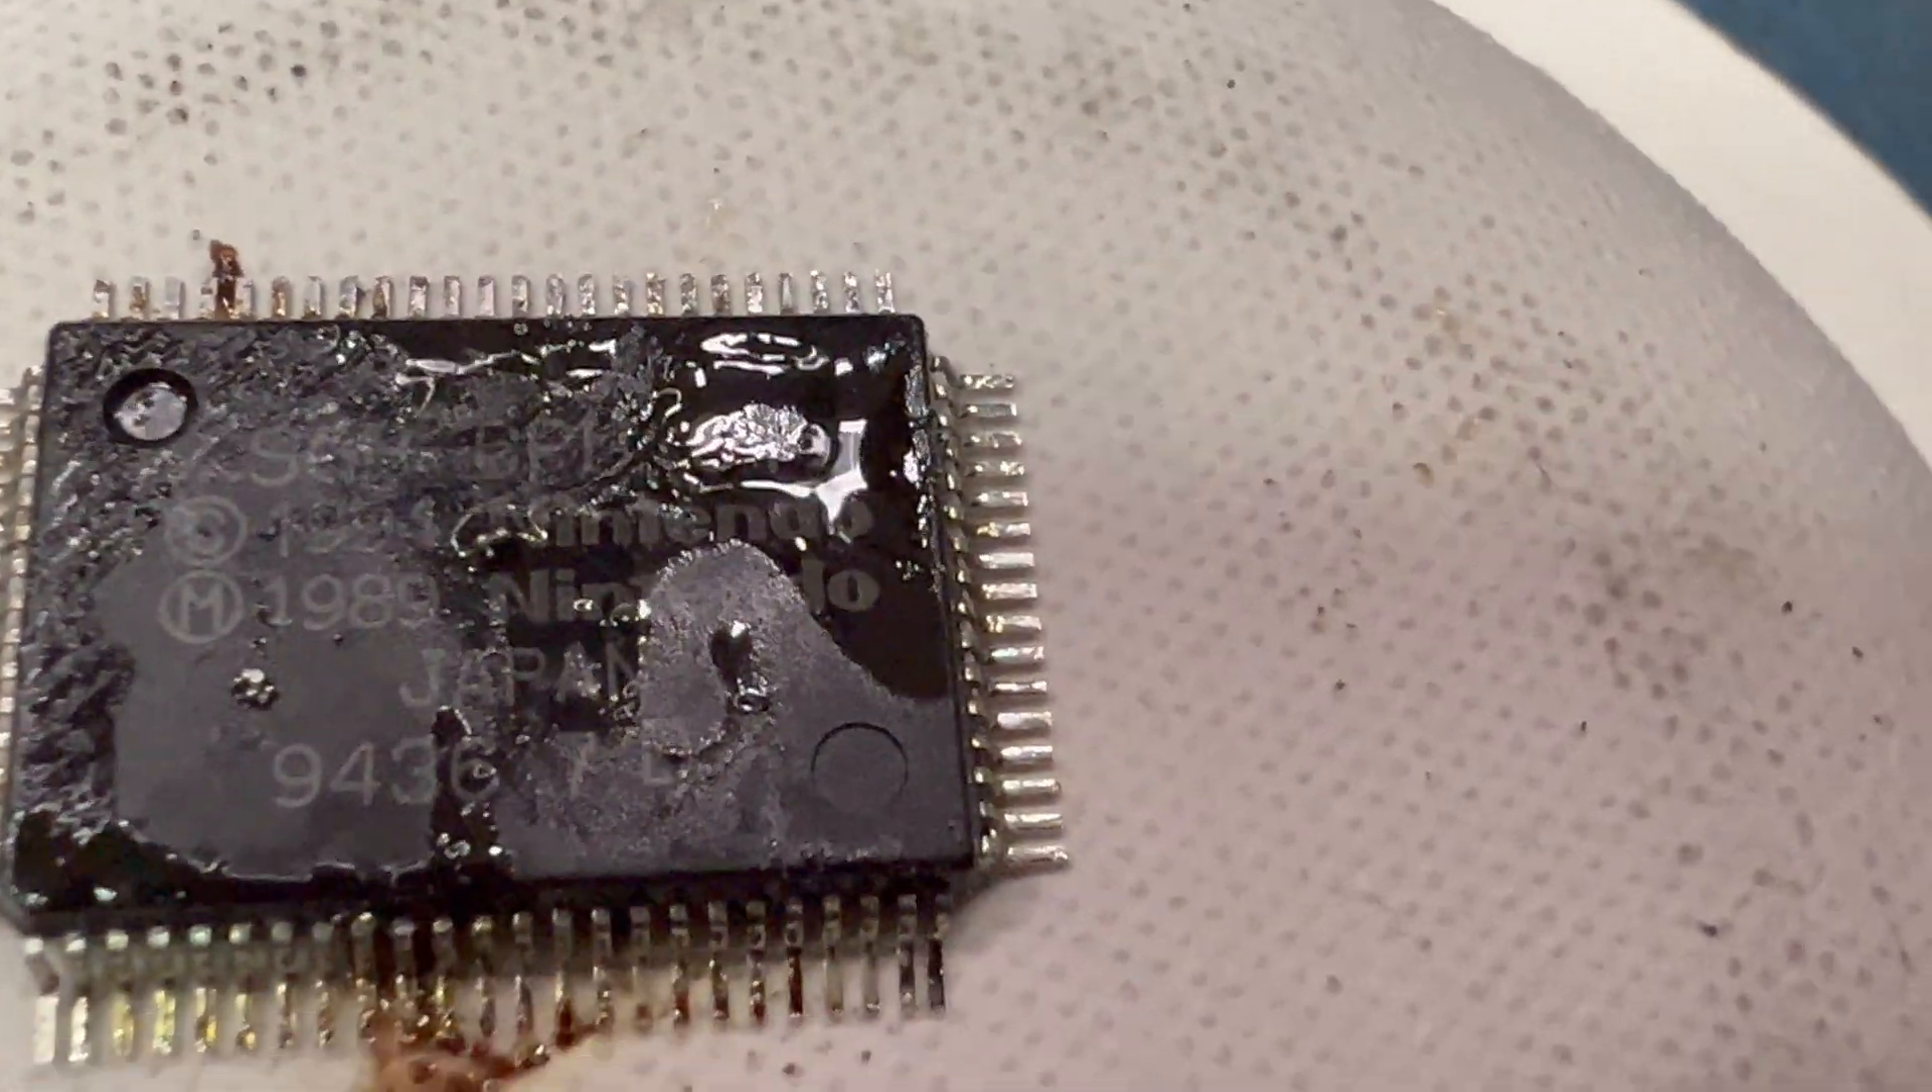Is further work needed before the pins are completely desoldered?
No.